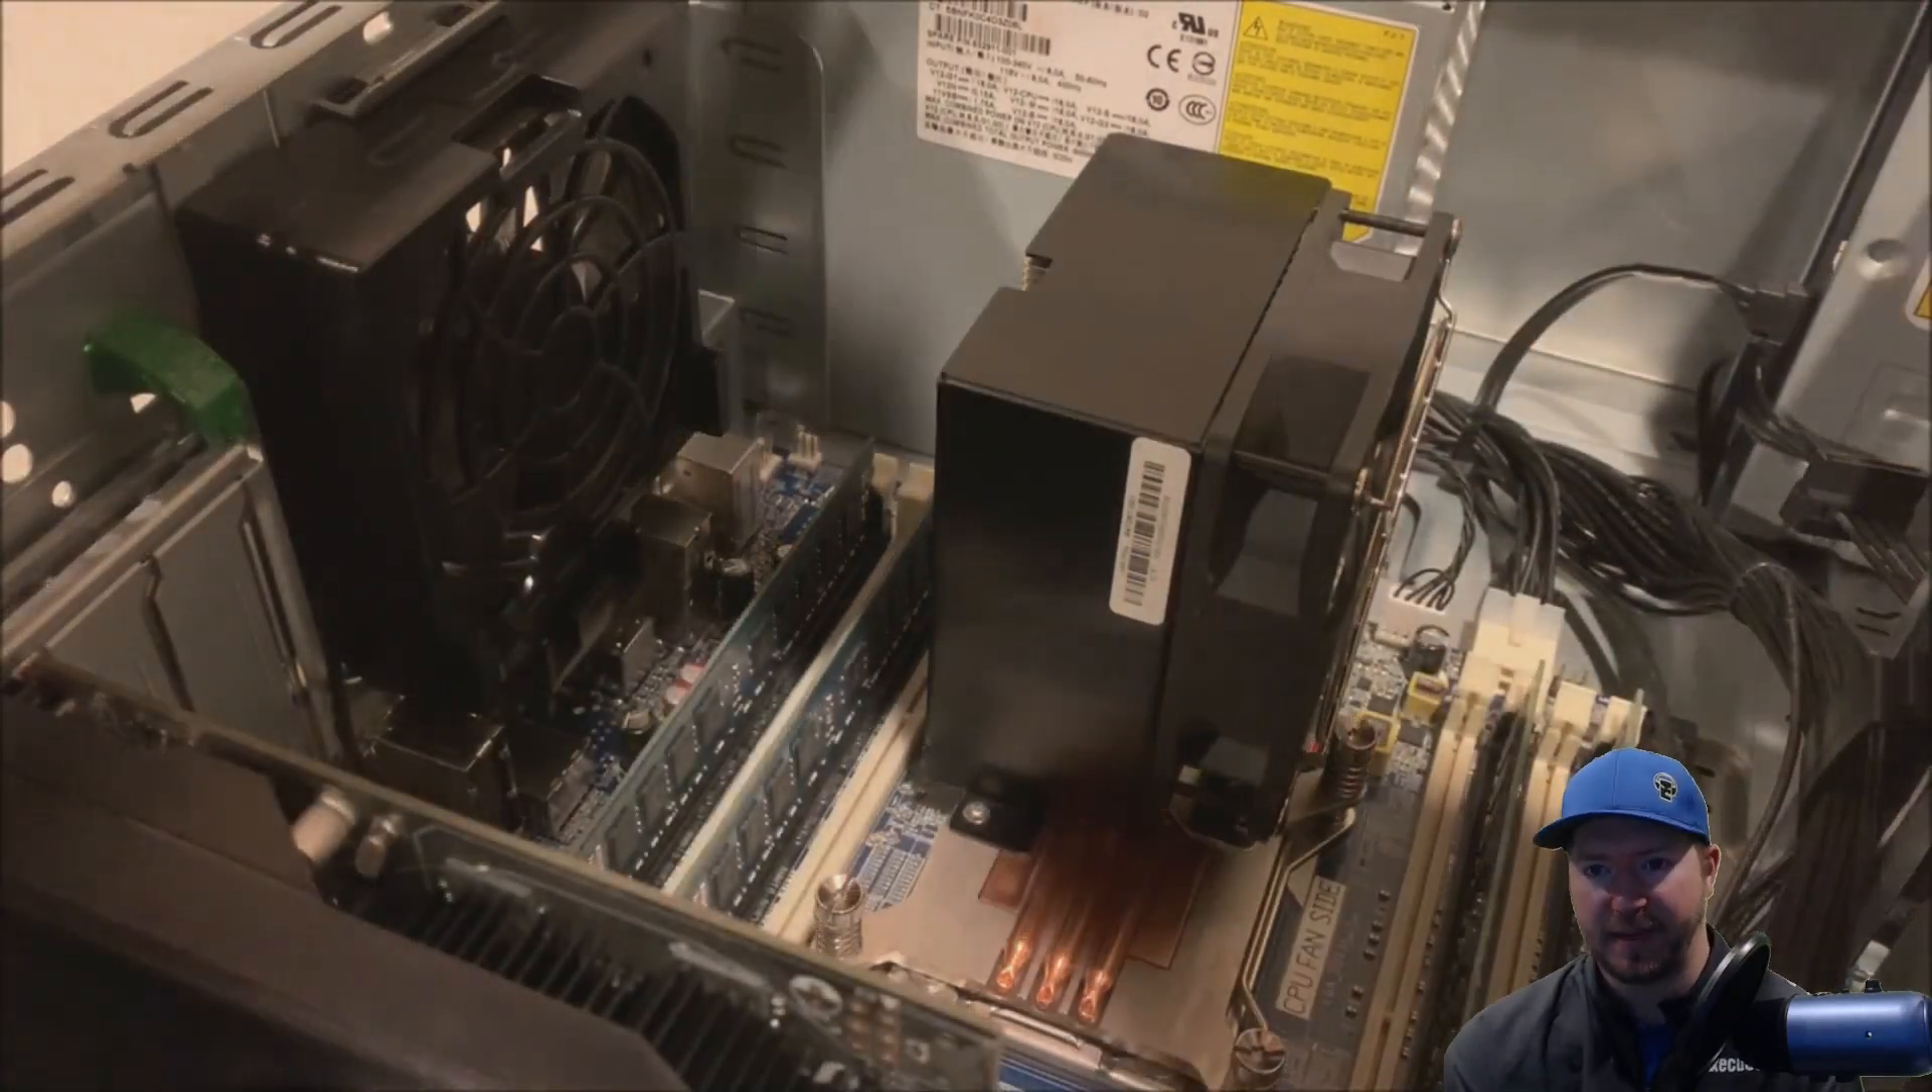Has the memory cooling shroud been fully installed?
No.